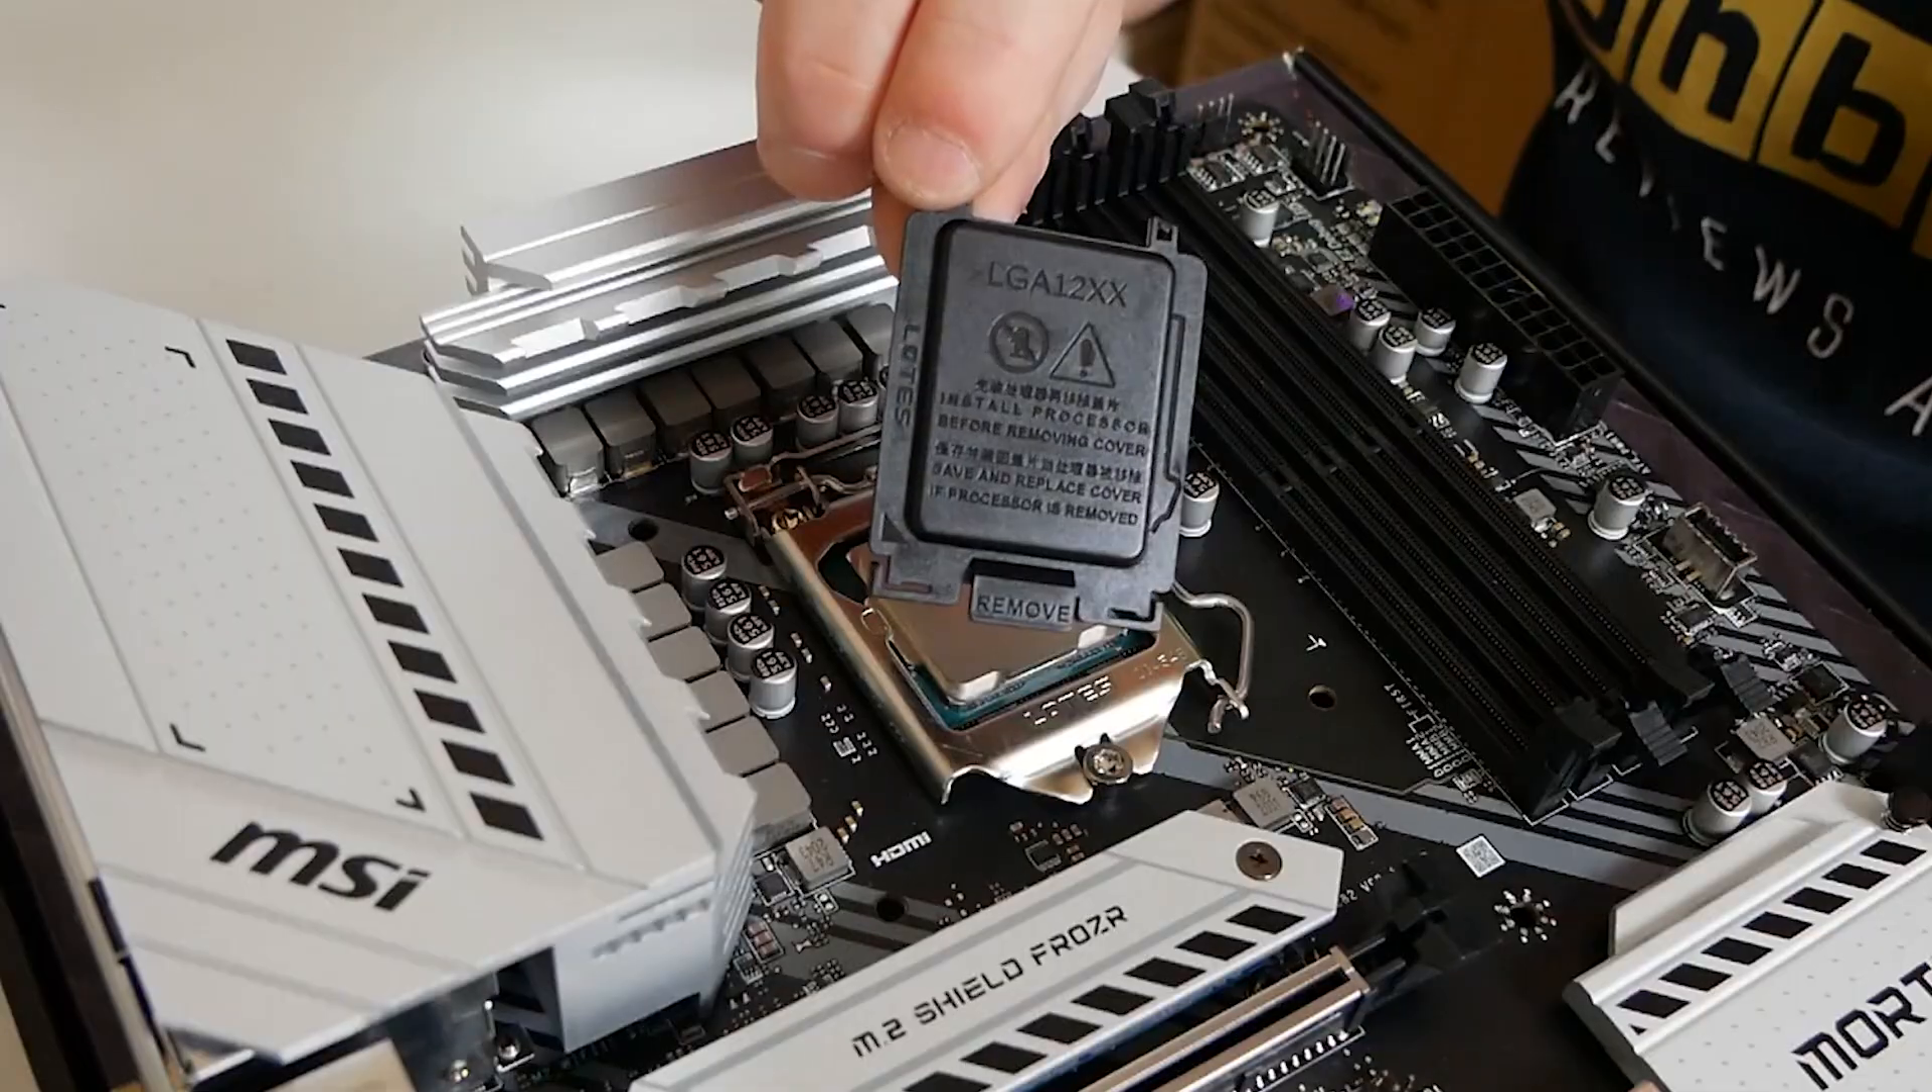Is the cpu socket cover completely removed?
Yes.